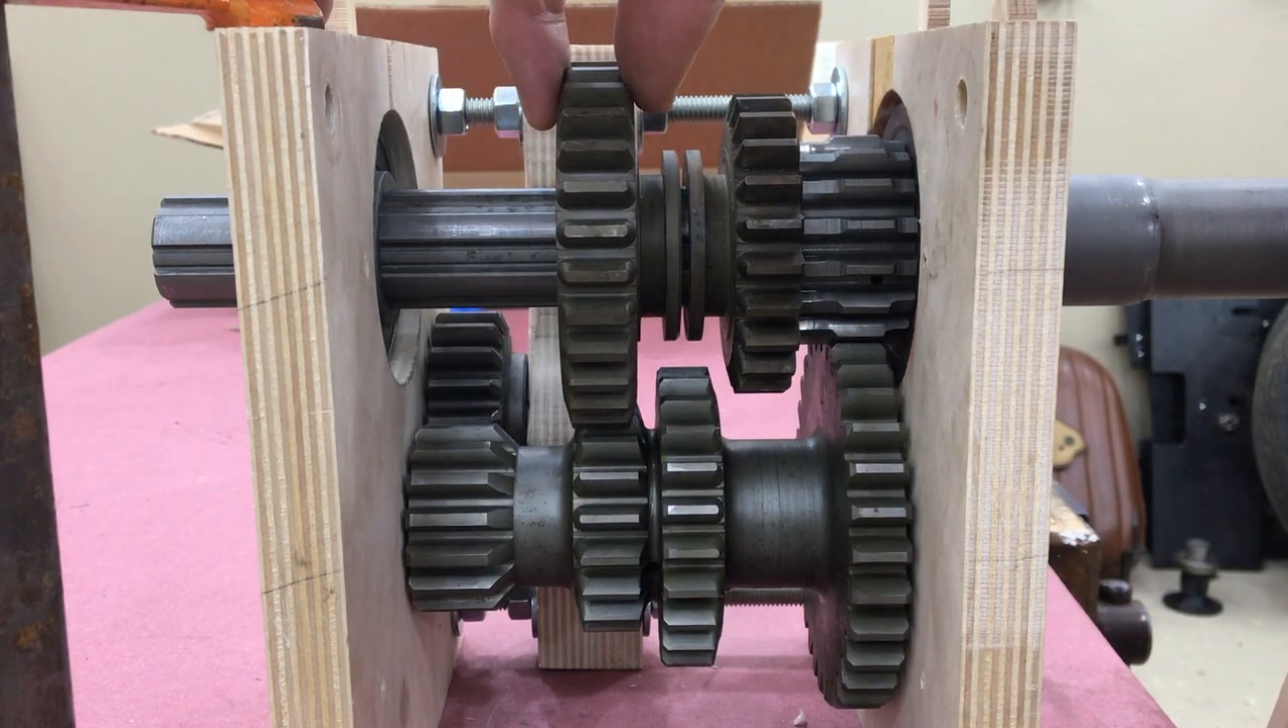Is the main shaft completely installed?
Yes.